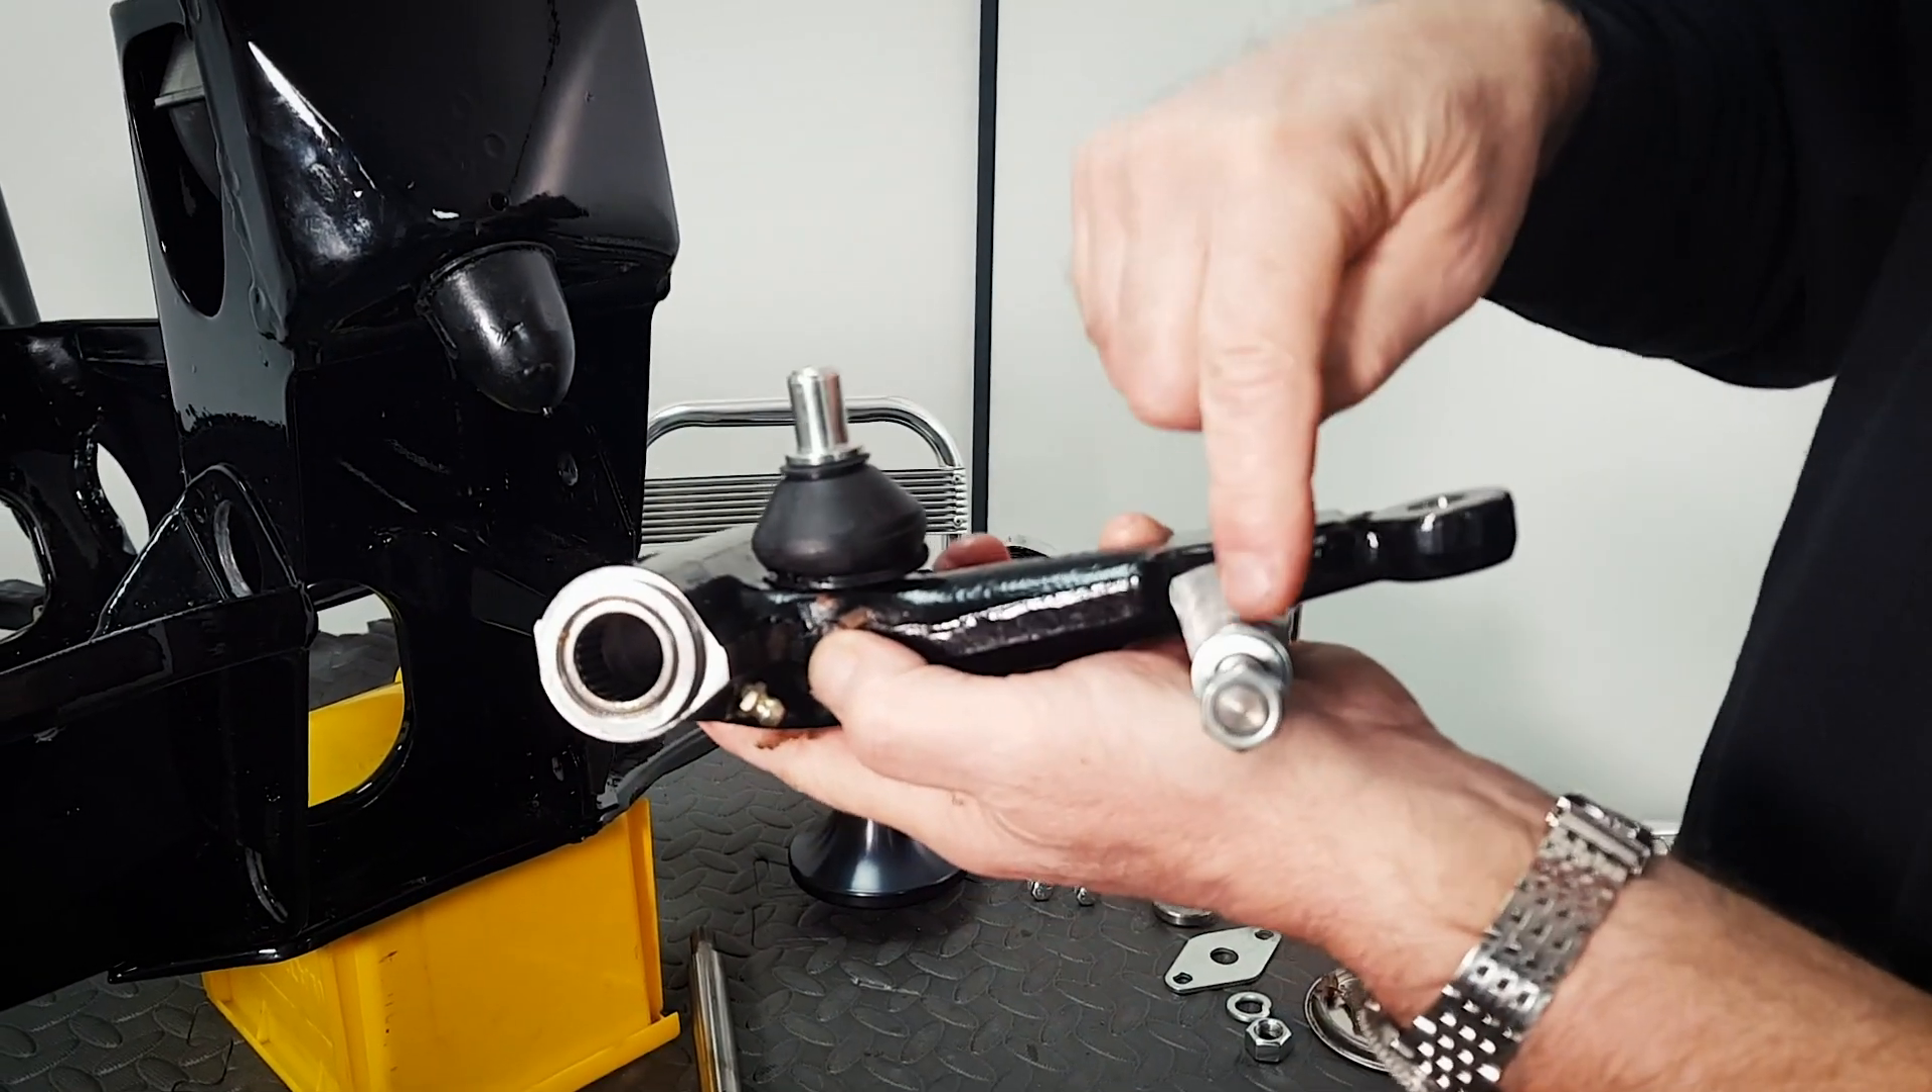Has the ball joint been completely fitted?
Yes.